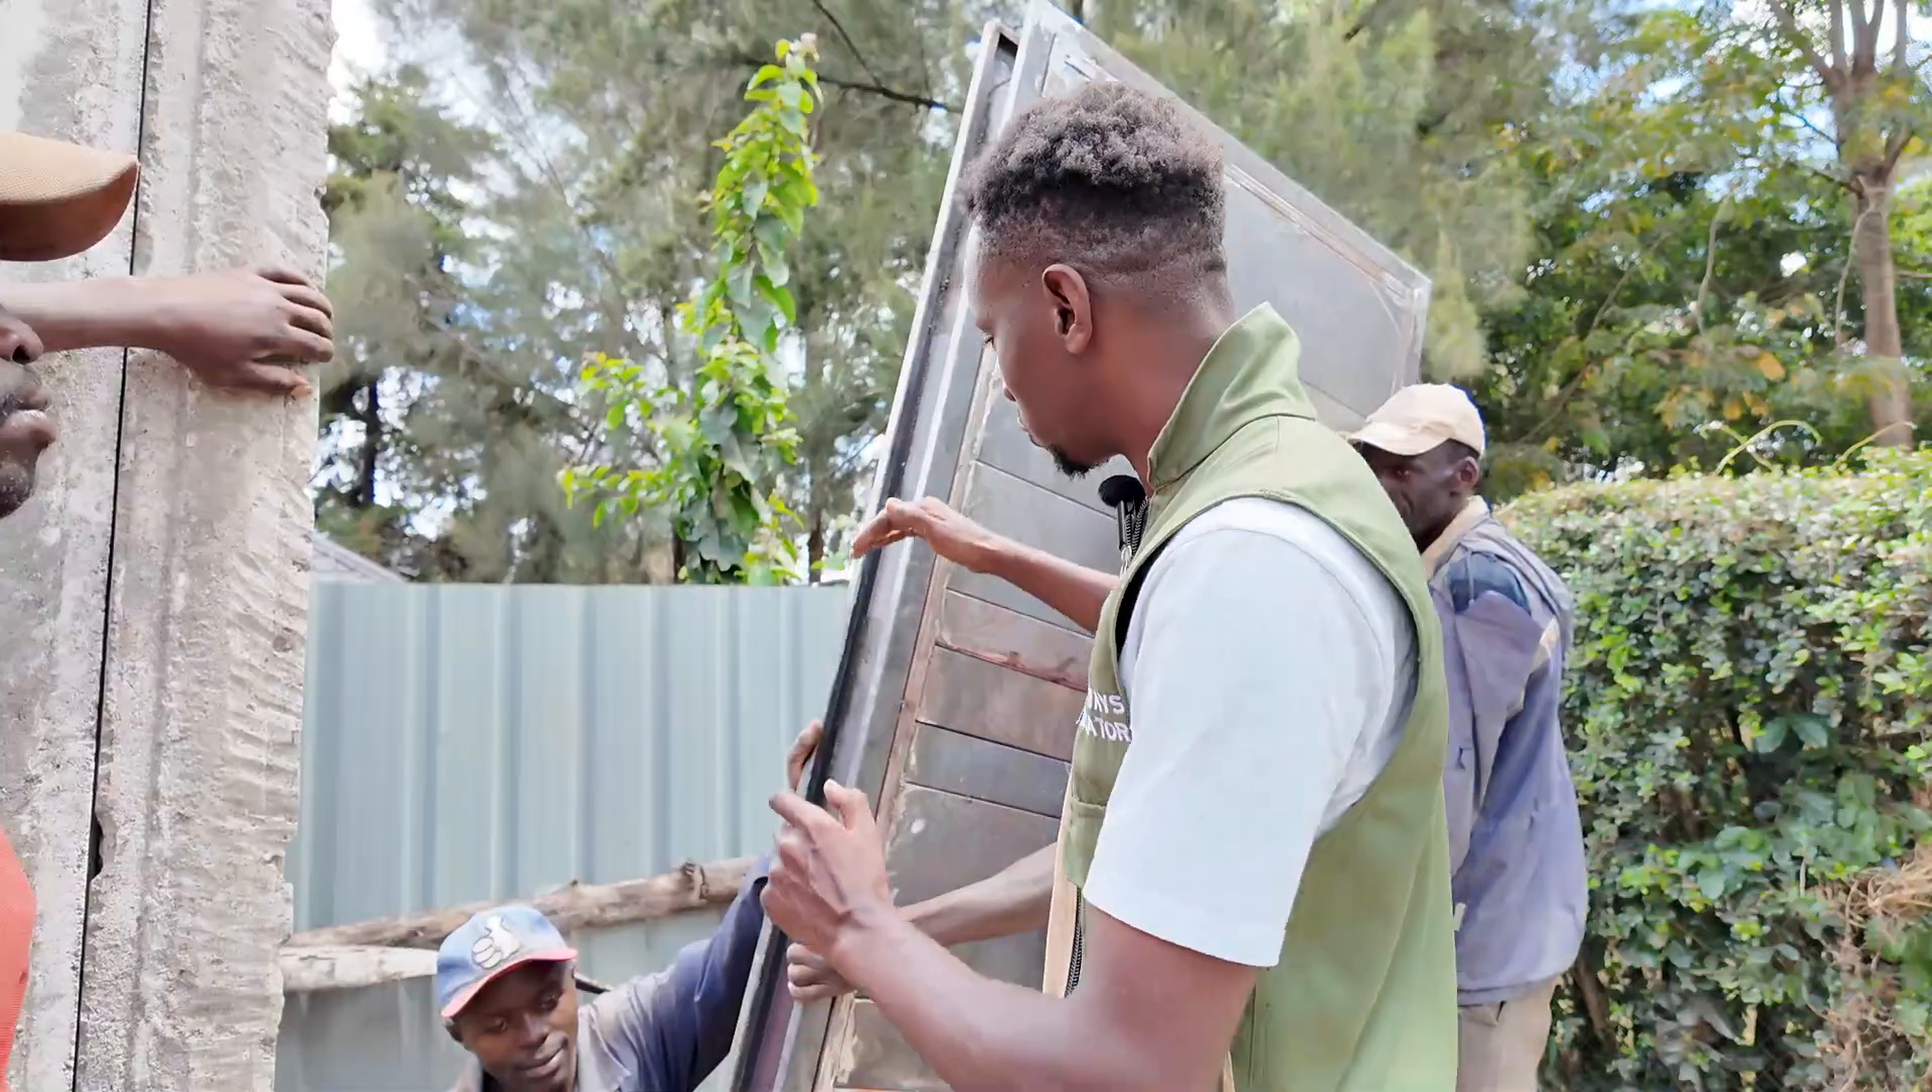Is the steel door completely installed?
No.